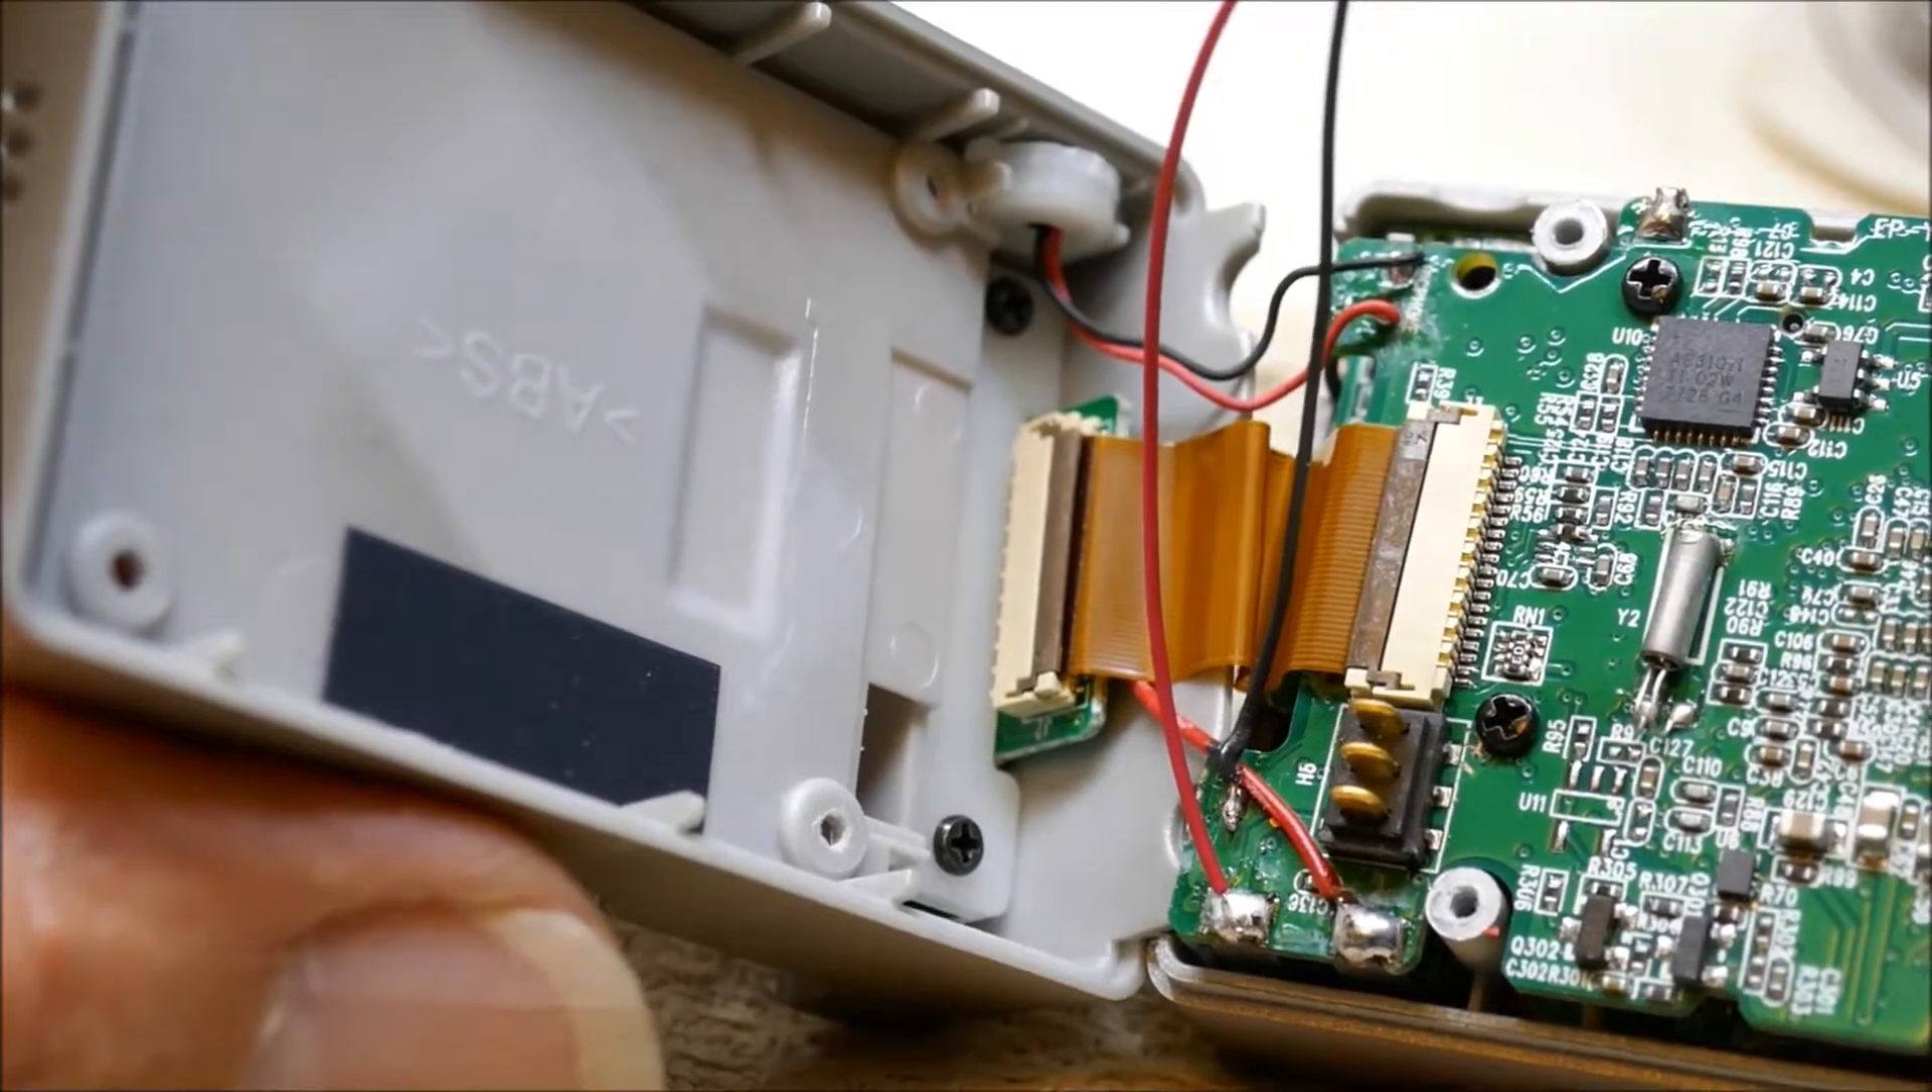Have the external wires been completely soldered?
Yes.